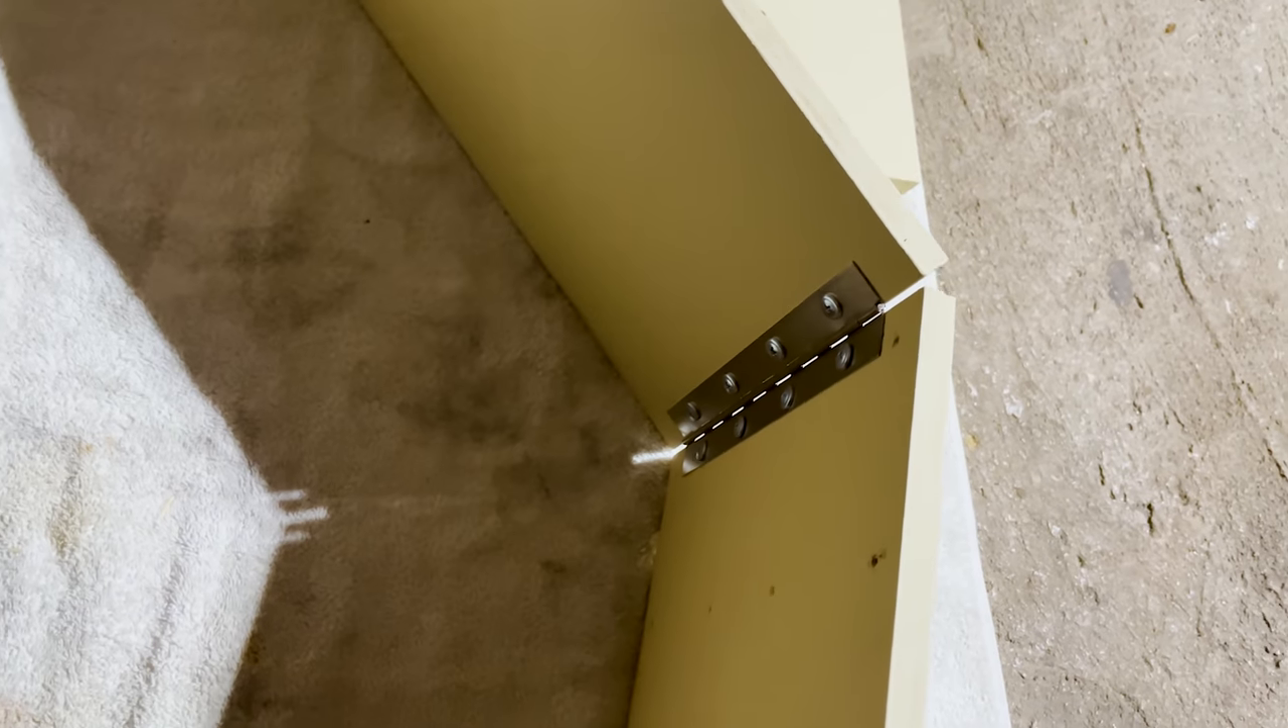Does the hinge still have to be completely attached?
No.